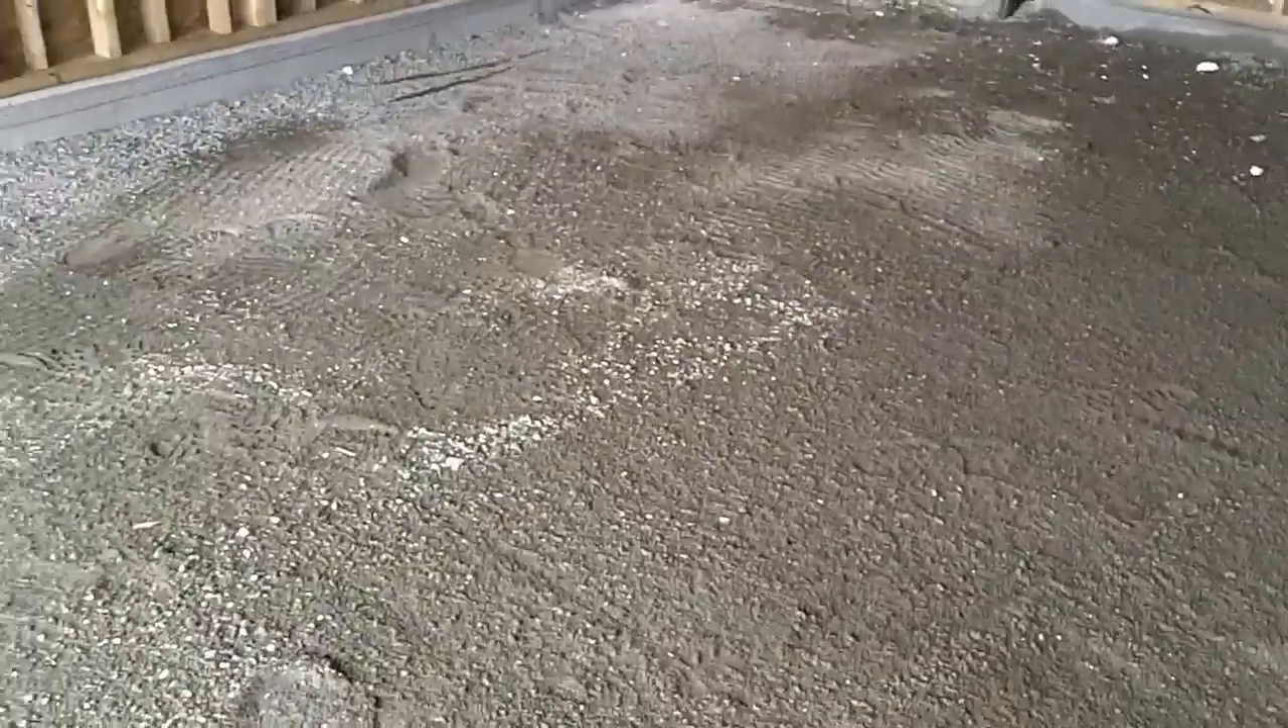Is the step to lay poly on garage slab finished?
No.